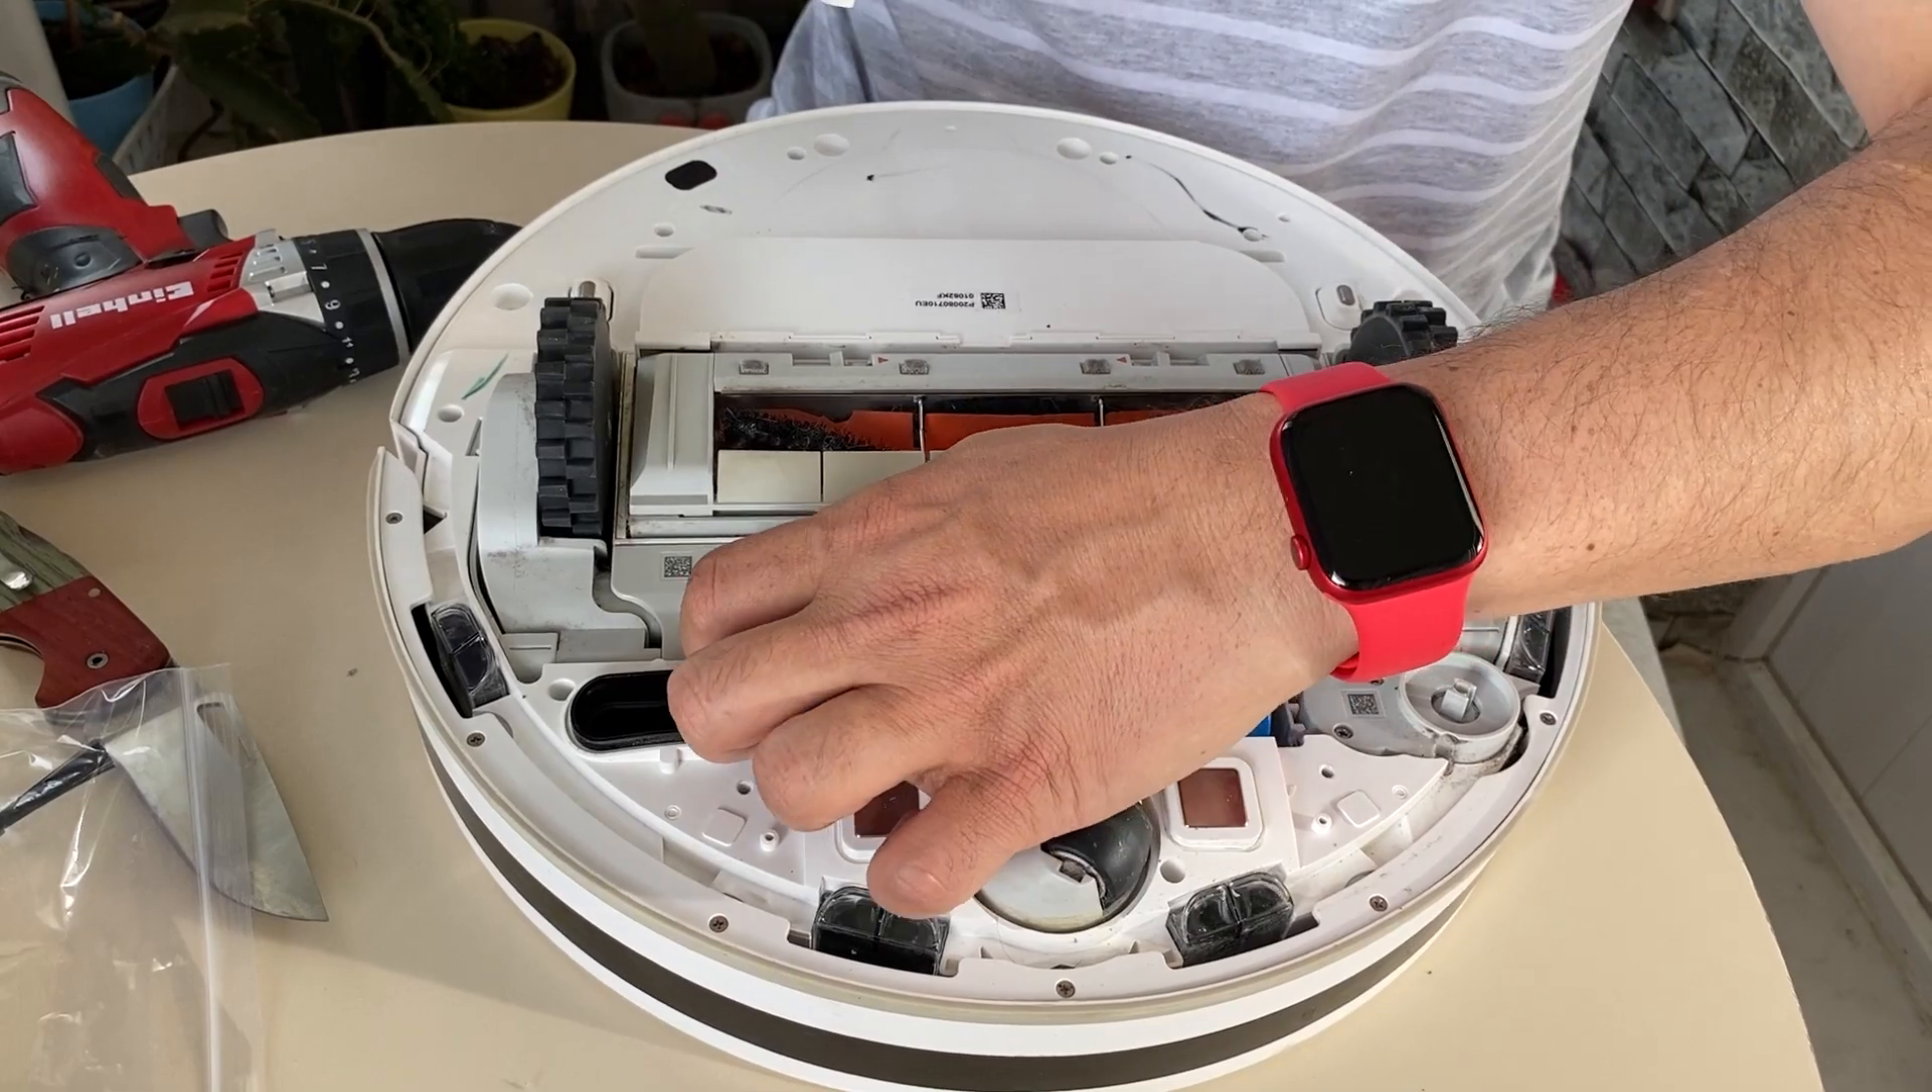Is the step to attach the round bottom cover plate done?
No.